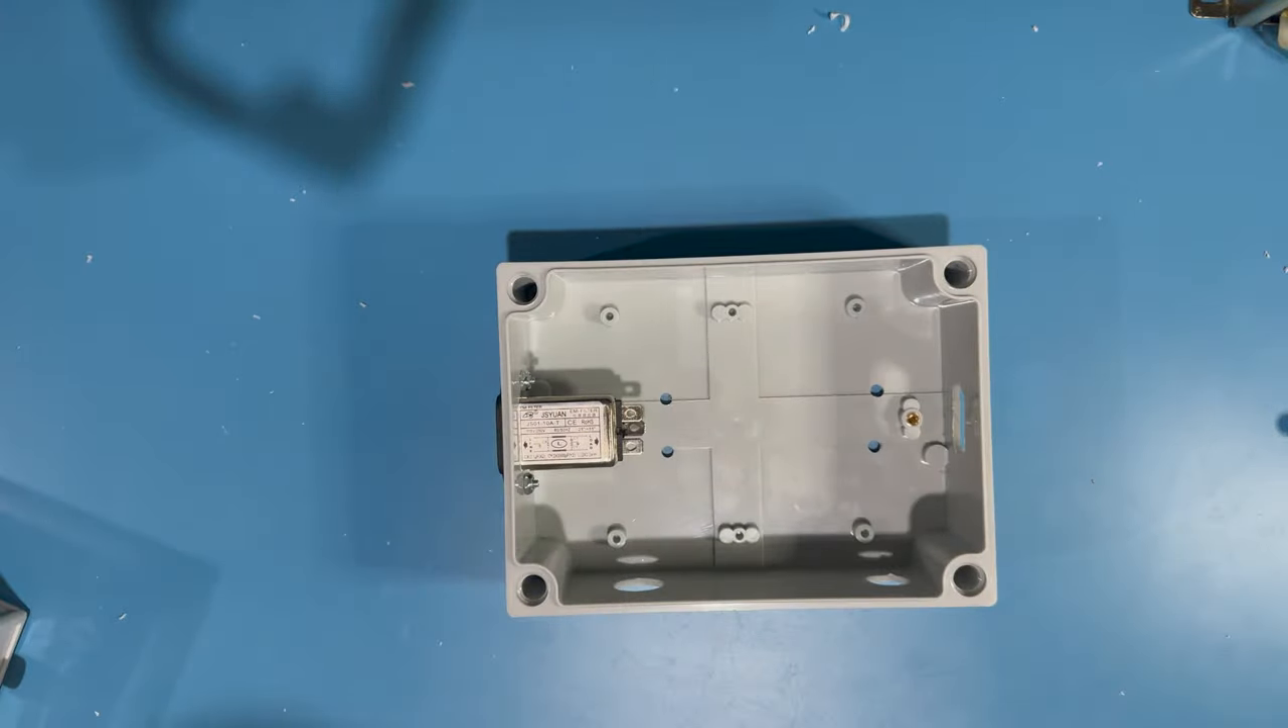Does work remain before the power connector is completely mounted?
No.